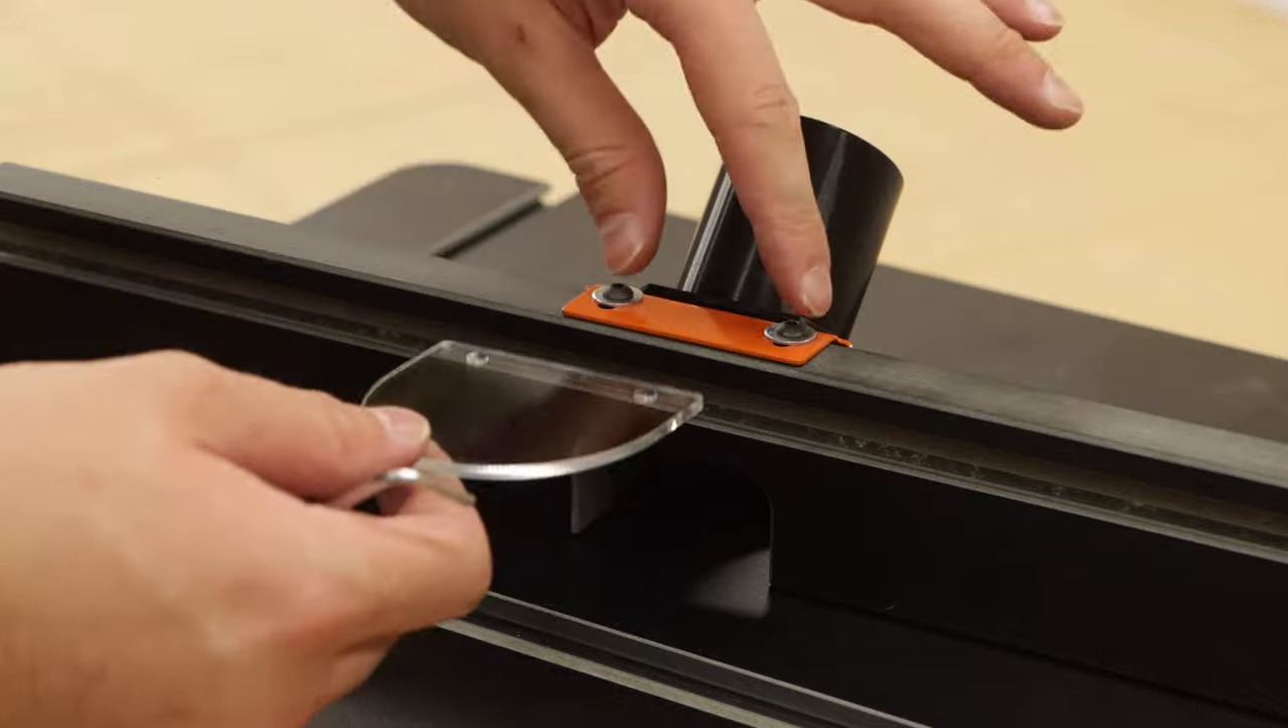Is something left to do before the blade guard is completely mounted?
Yes.